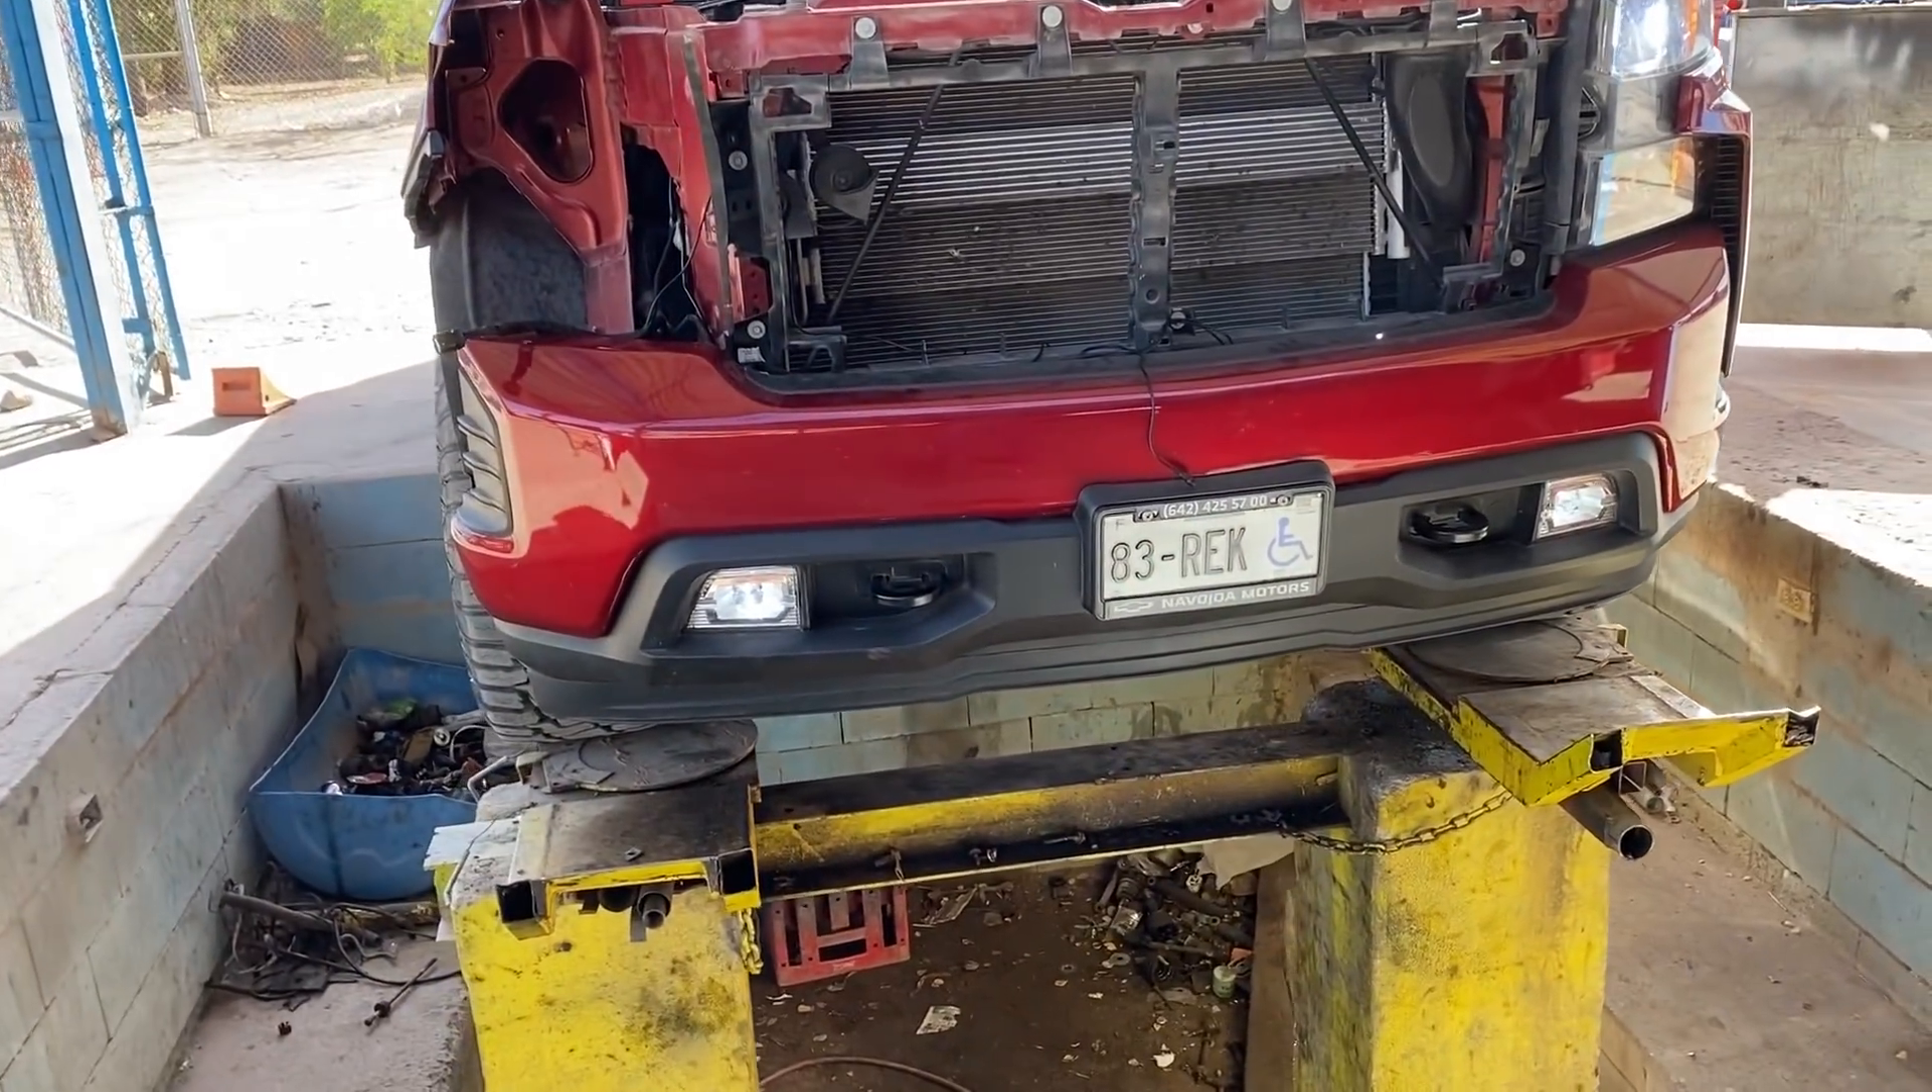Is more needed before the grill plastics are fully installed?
Yes.